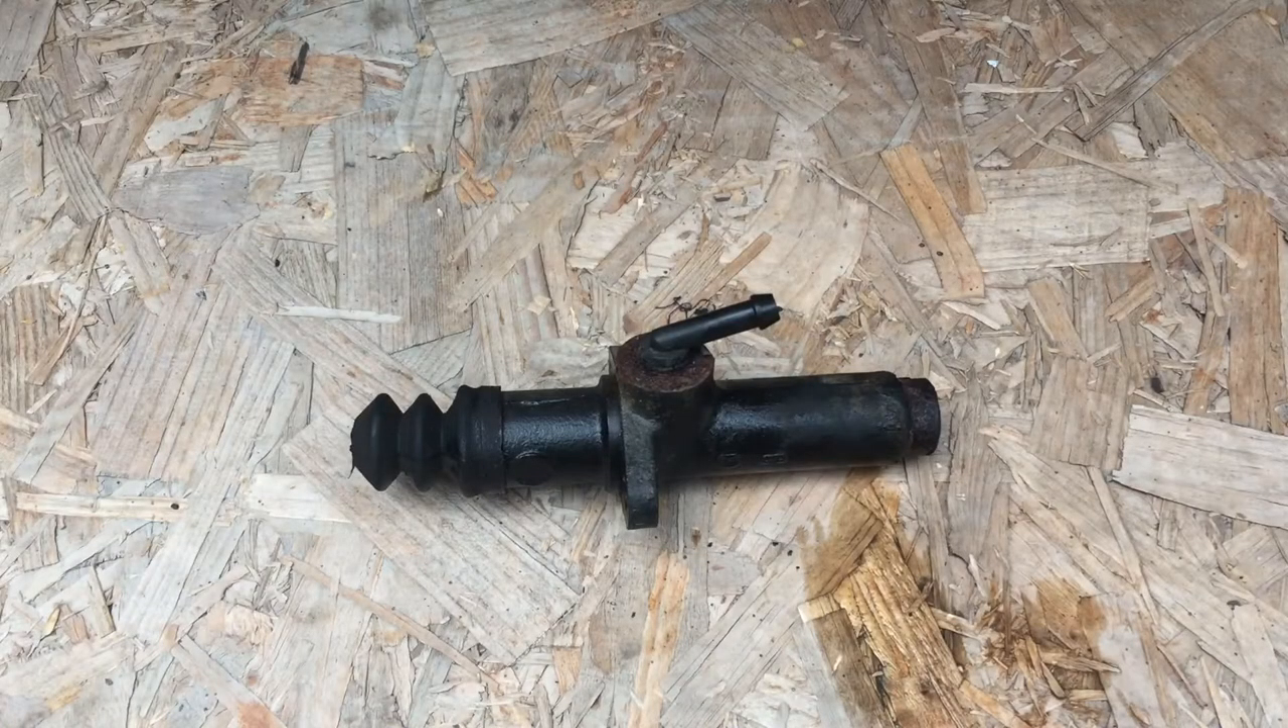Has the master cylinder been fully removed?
Yes.